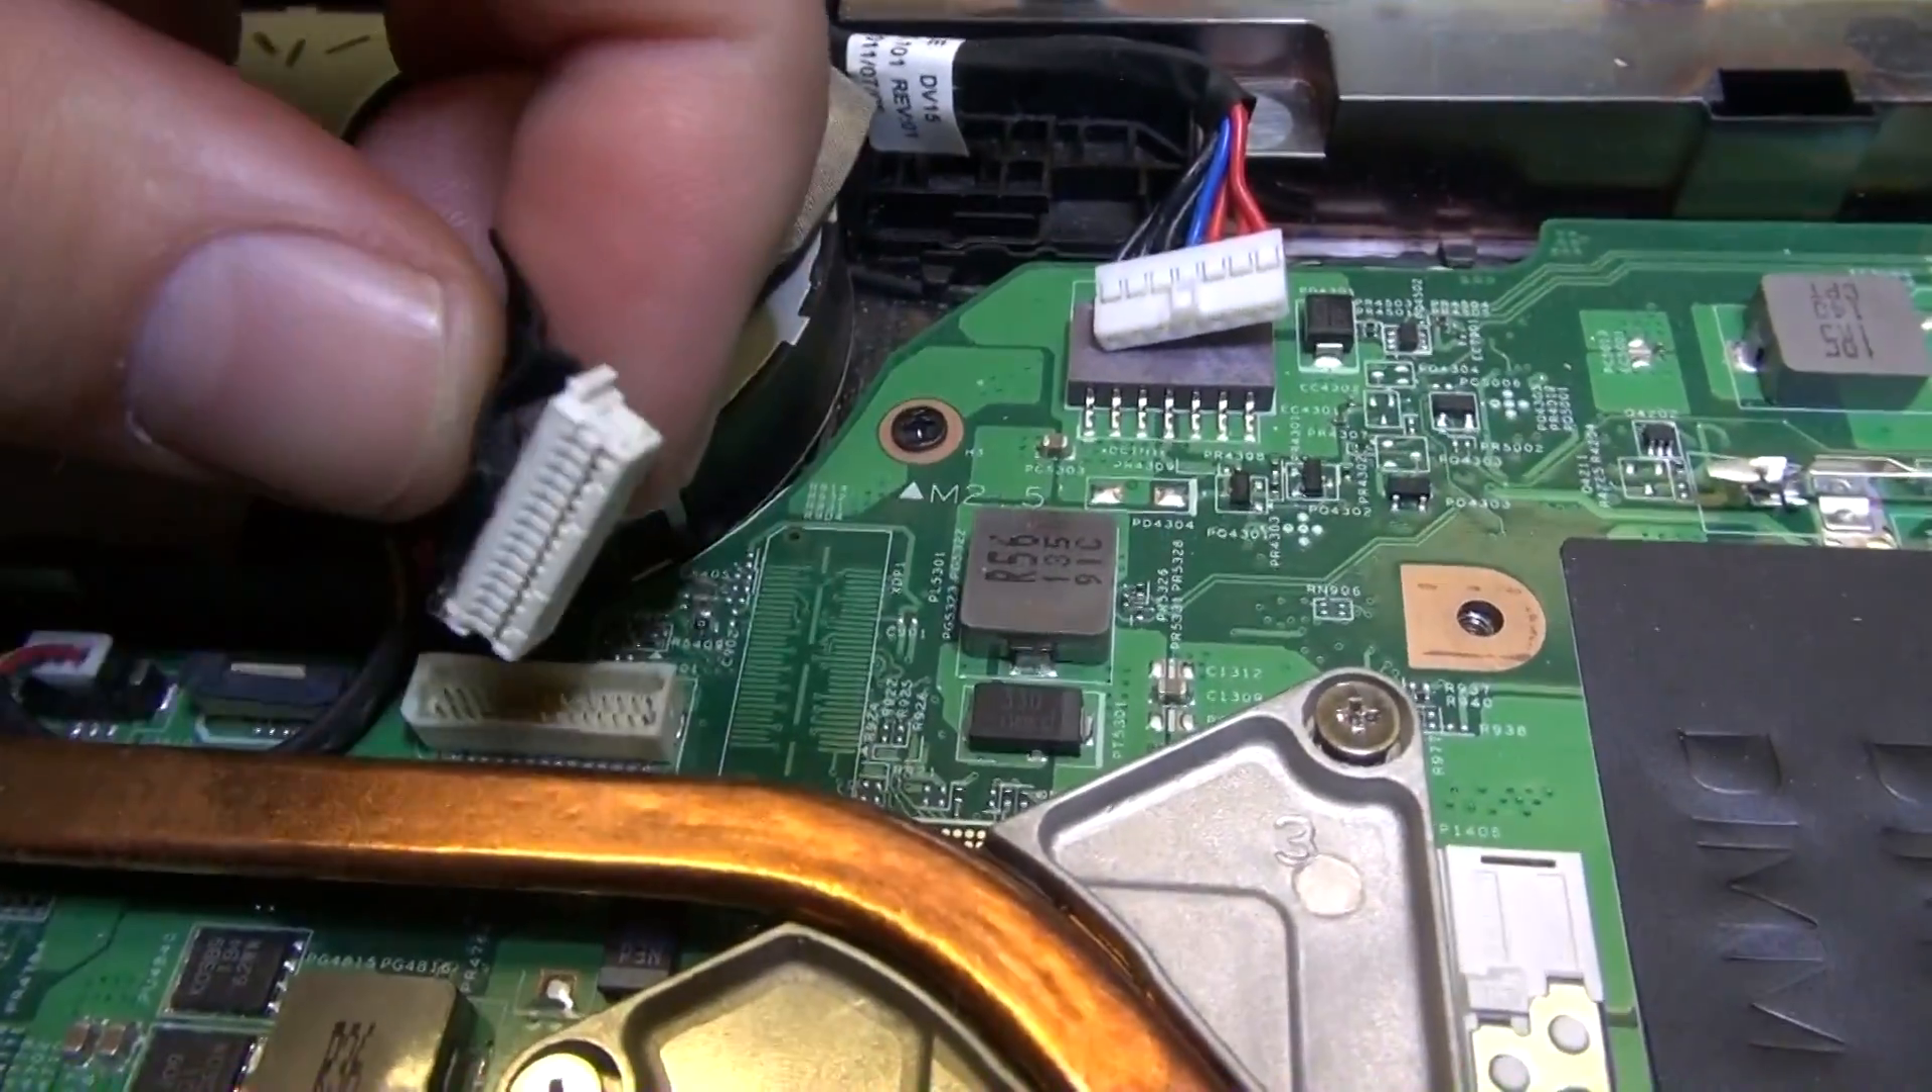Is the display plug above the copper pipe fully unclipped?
Yes.